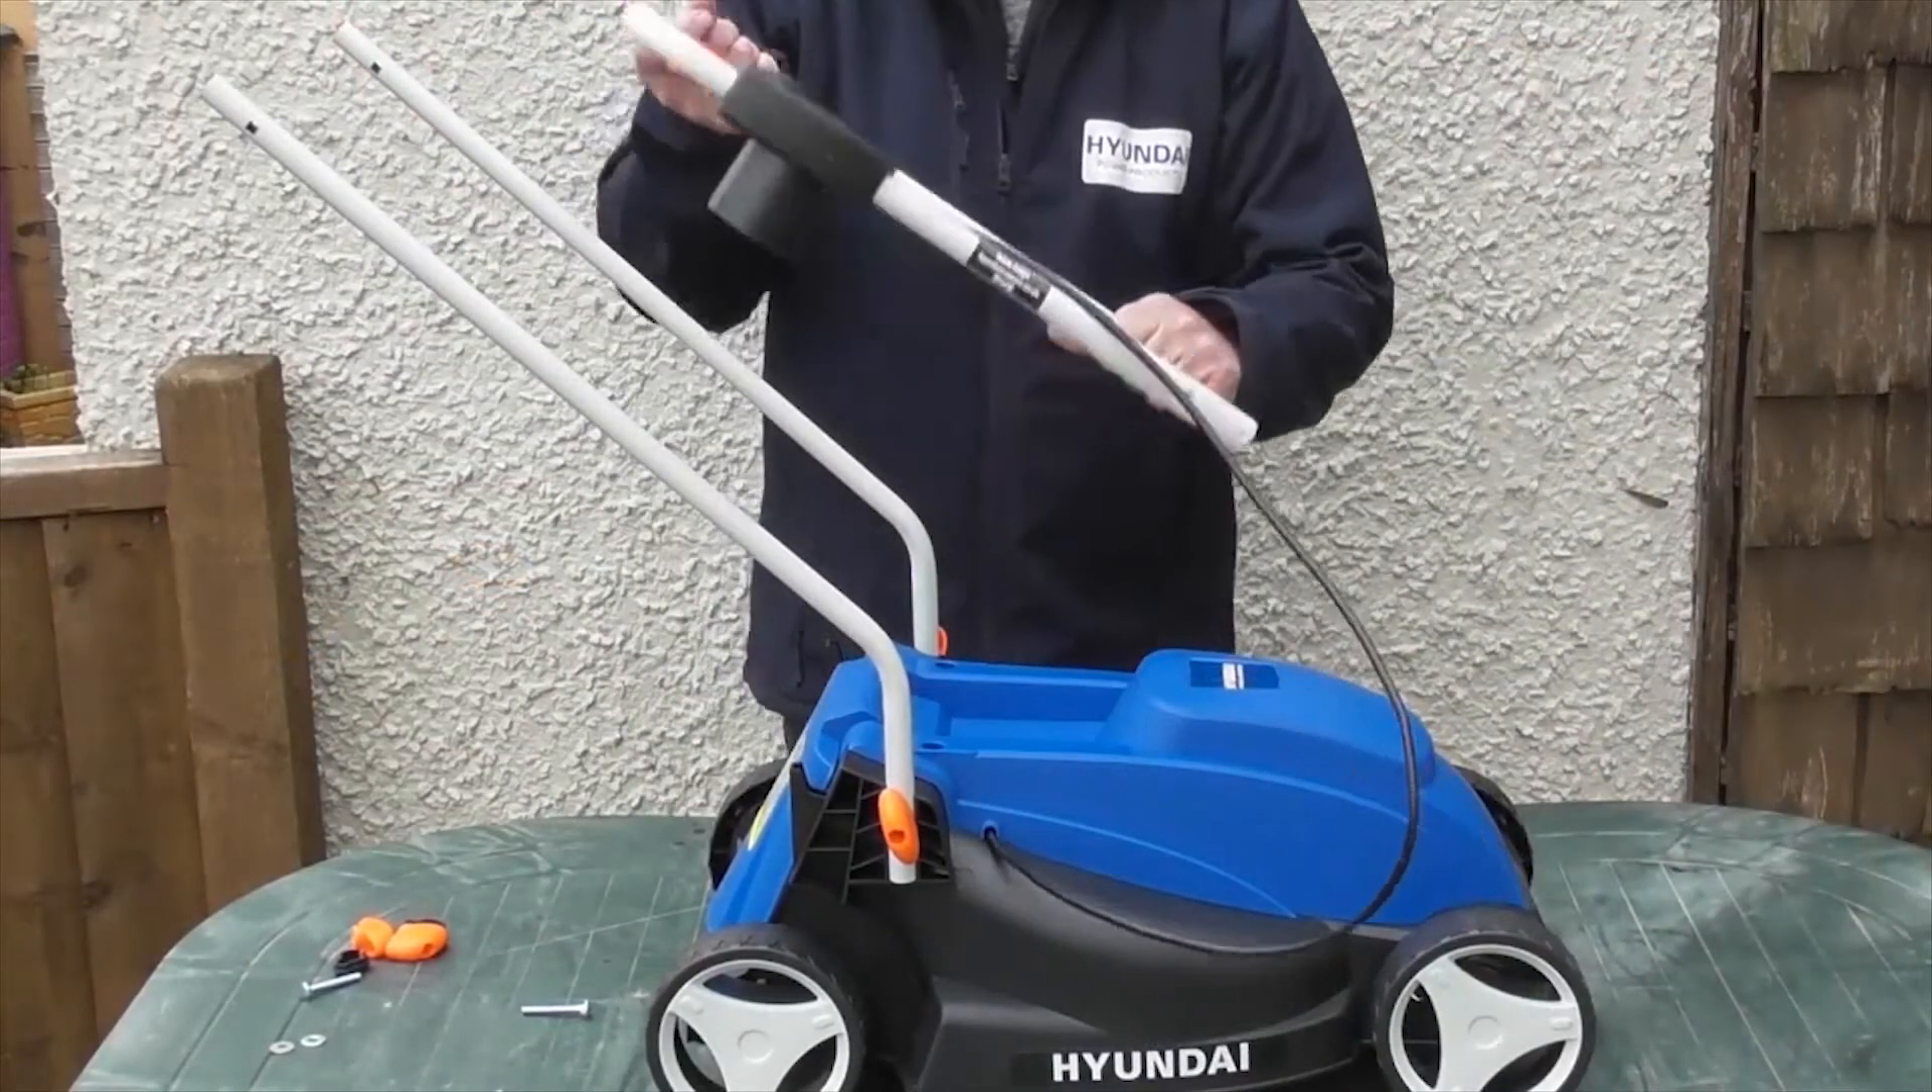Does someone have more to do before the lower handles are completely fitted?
No.